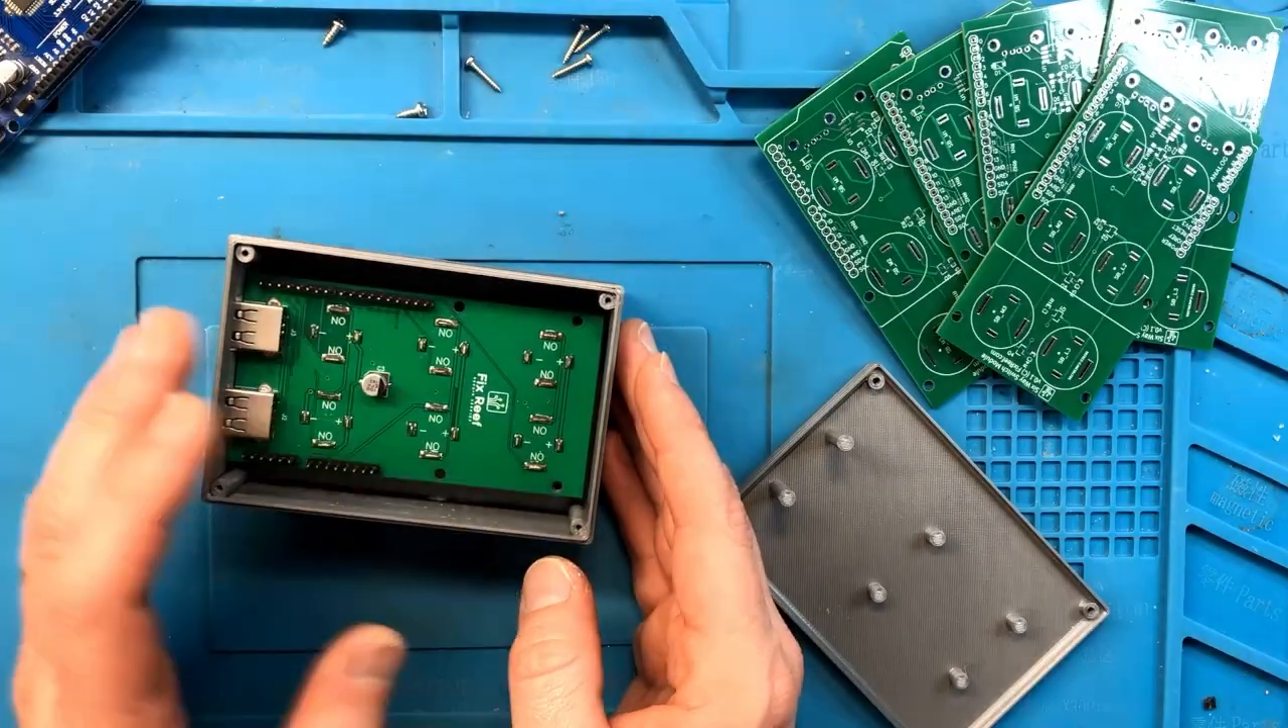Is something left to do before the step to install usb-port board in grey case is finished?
No.